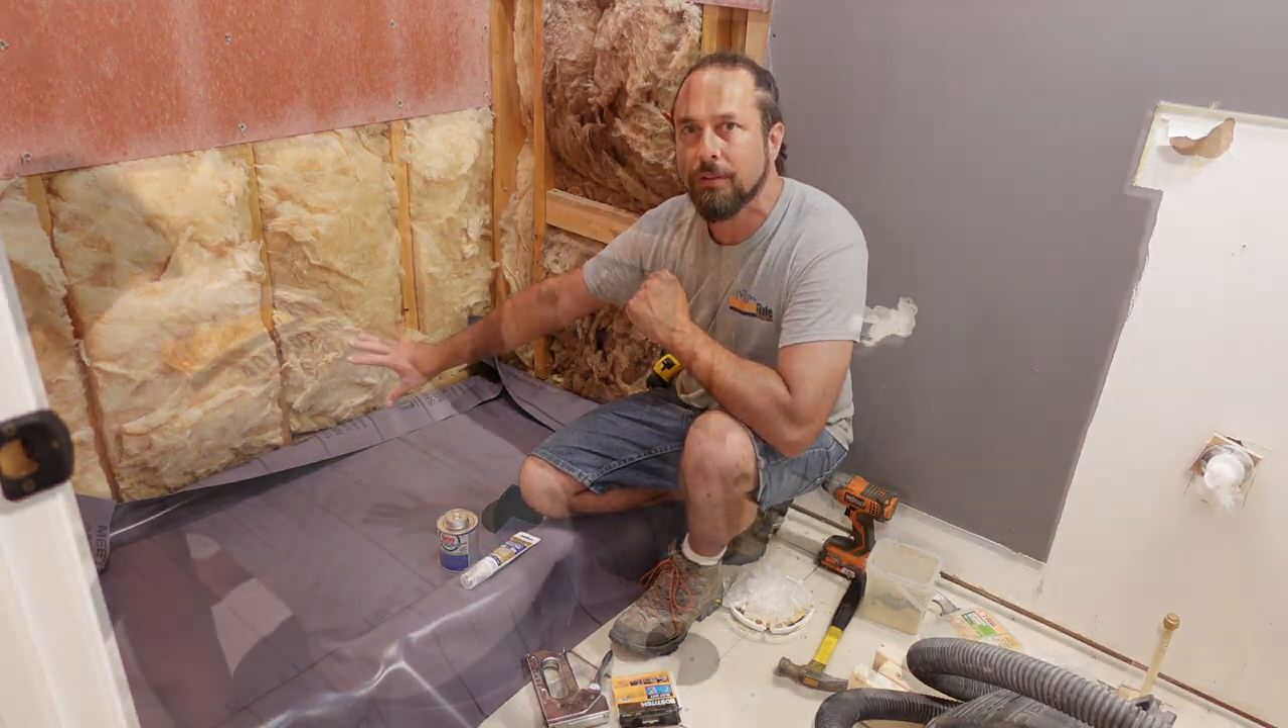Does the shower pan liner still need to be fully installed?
Yes.